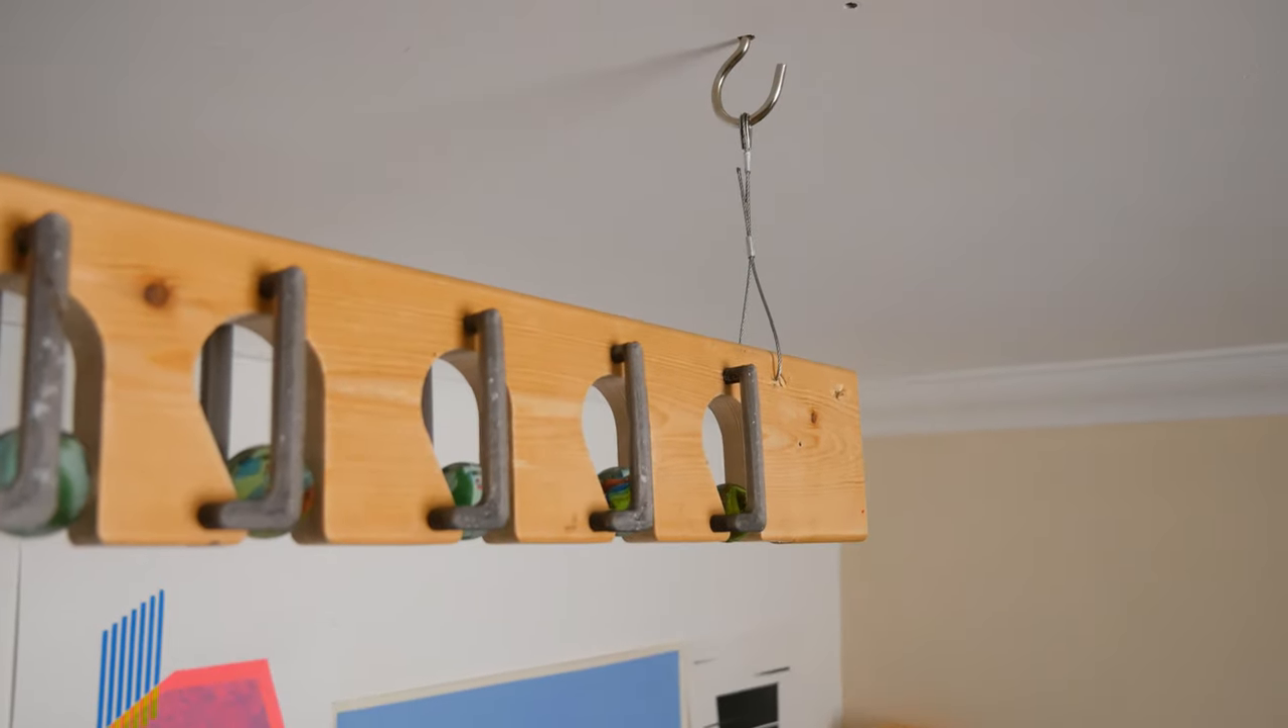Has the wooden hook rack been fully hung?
Yes.